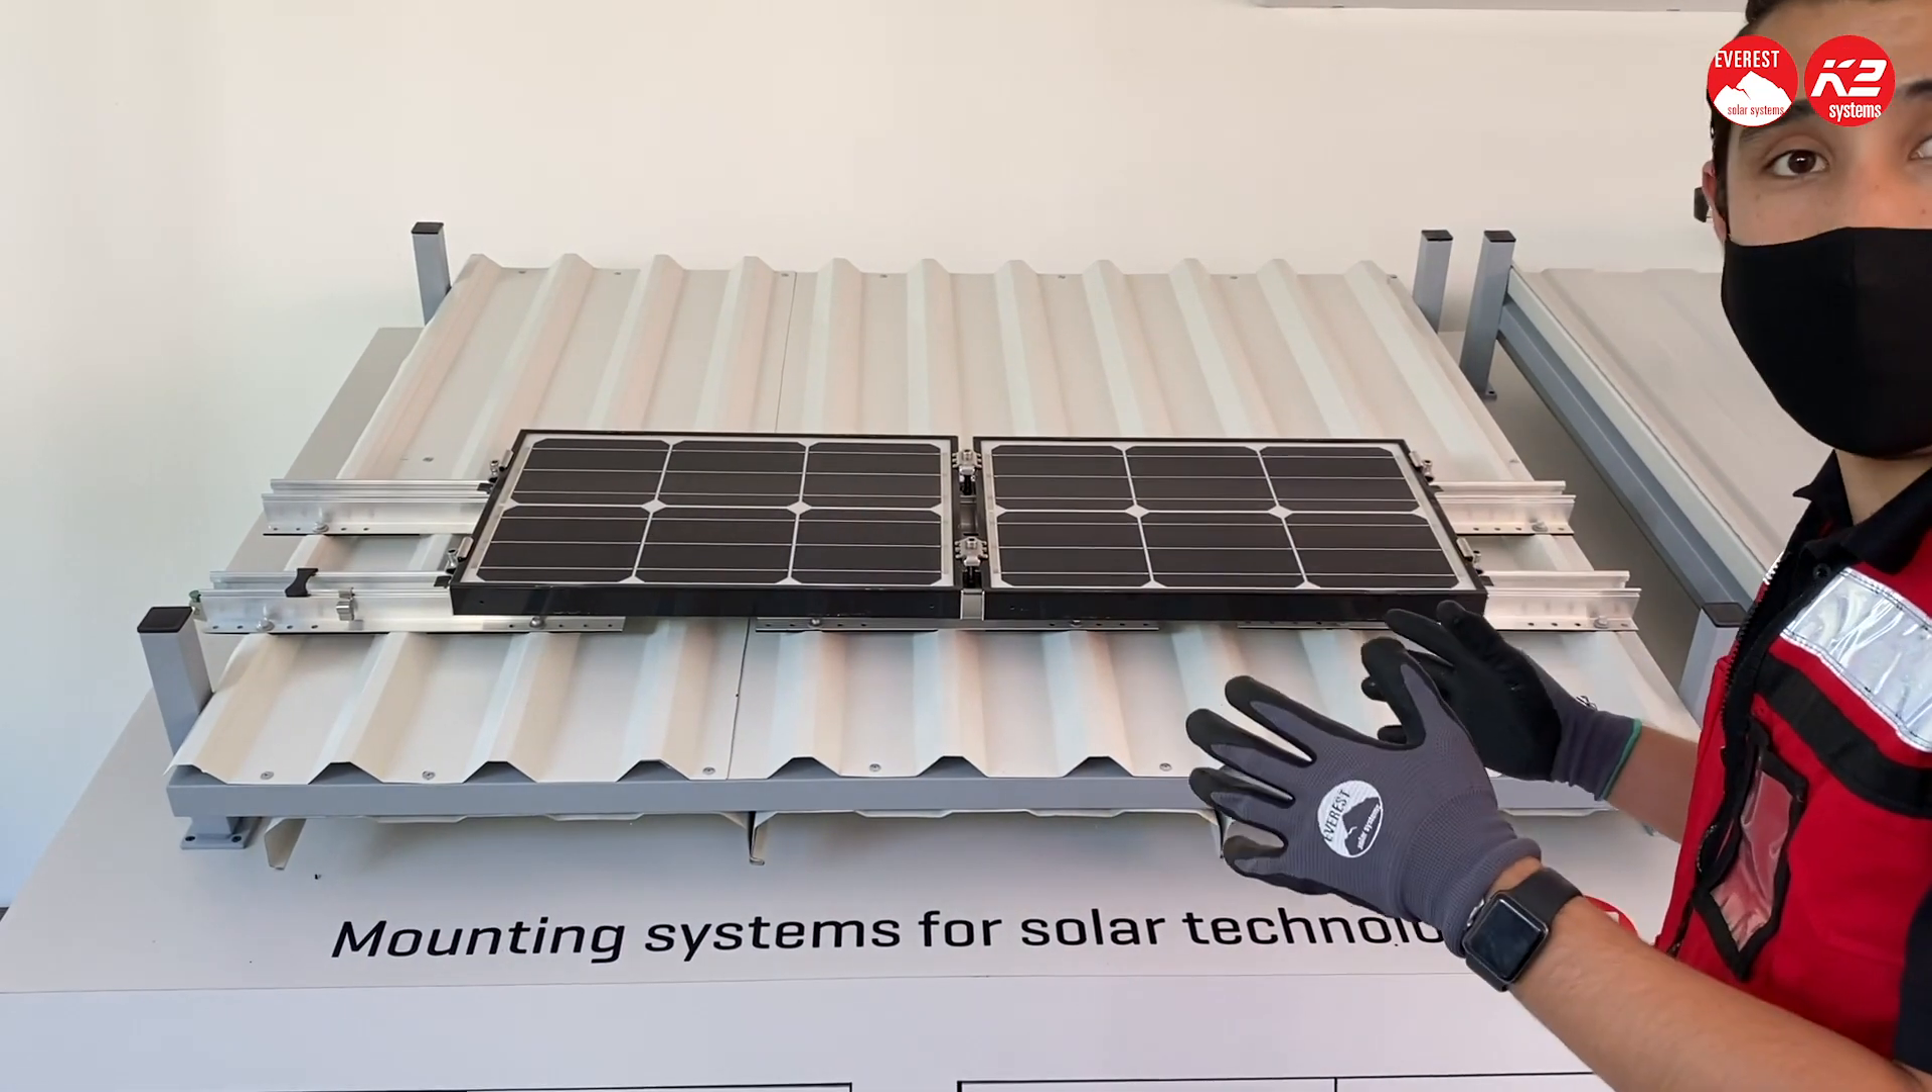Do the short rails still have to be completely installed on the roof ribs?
No.